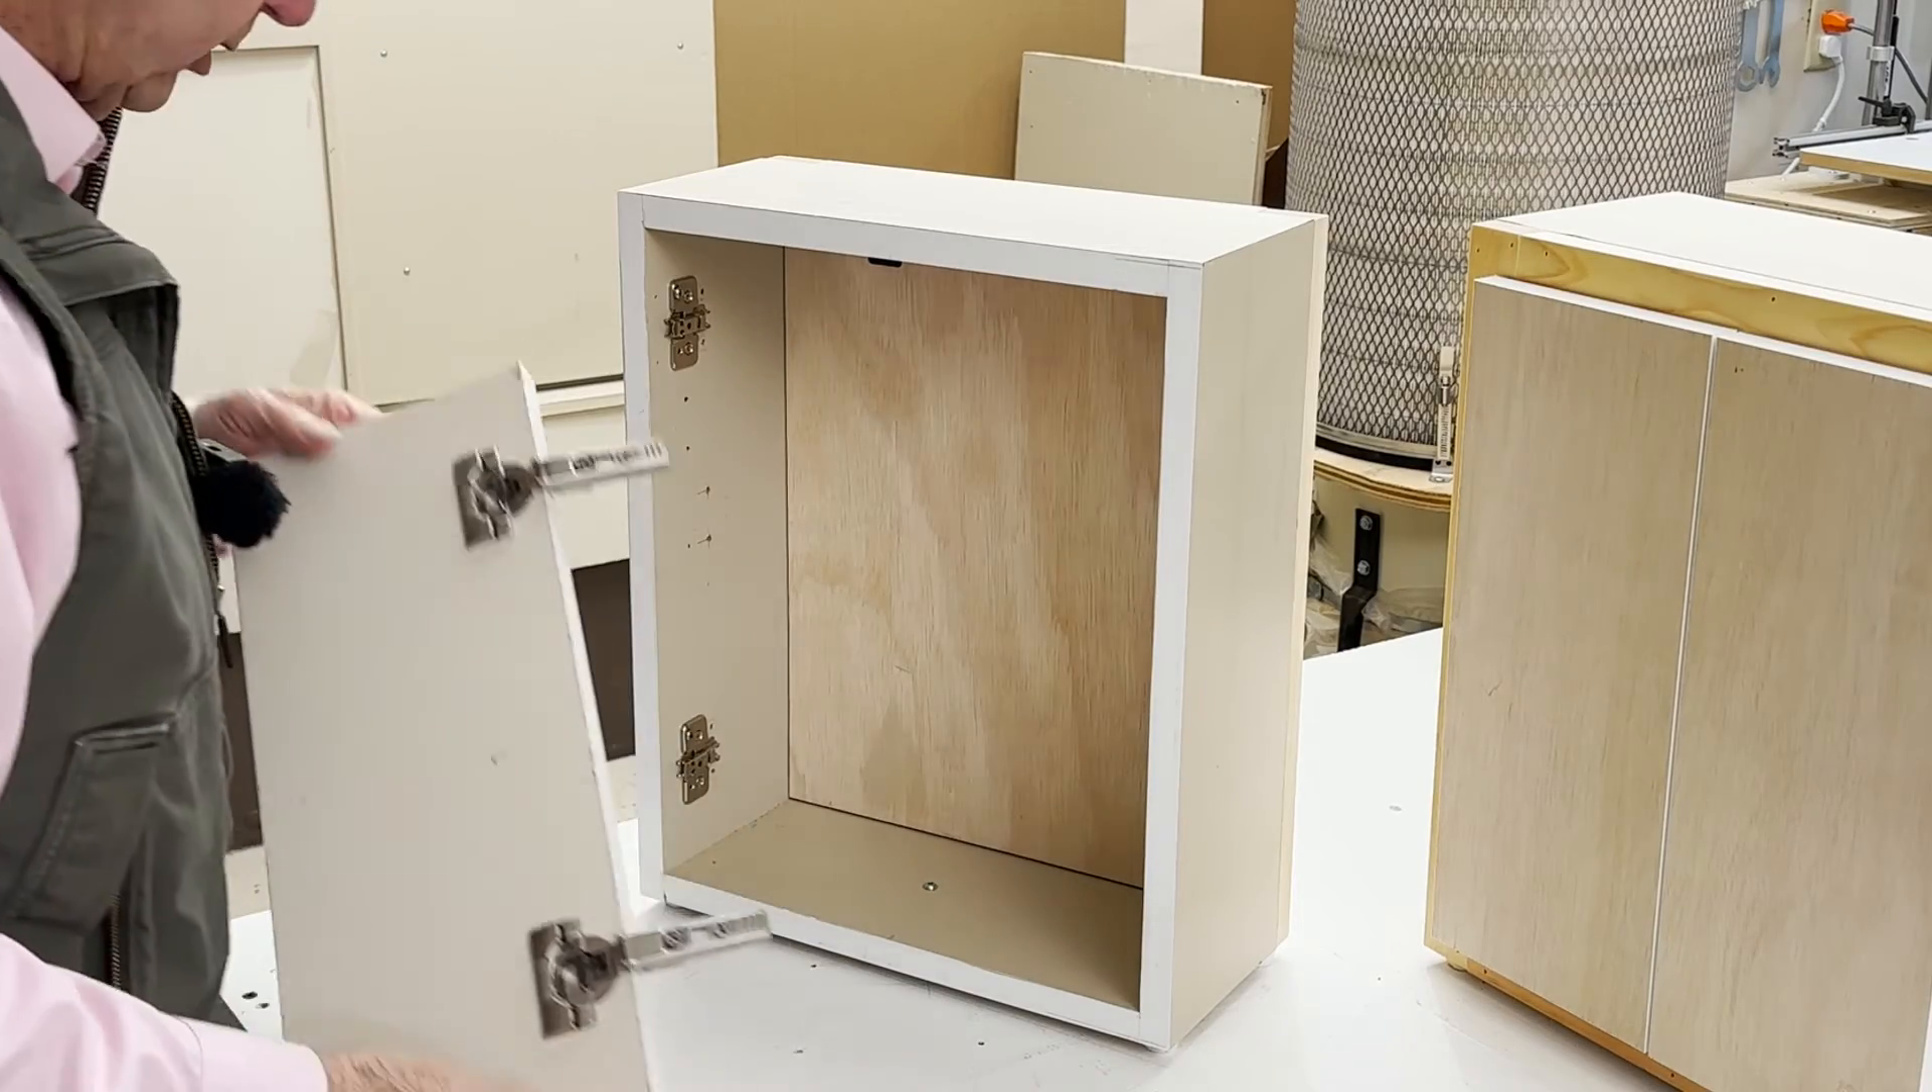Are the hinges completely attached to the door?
Yes.